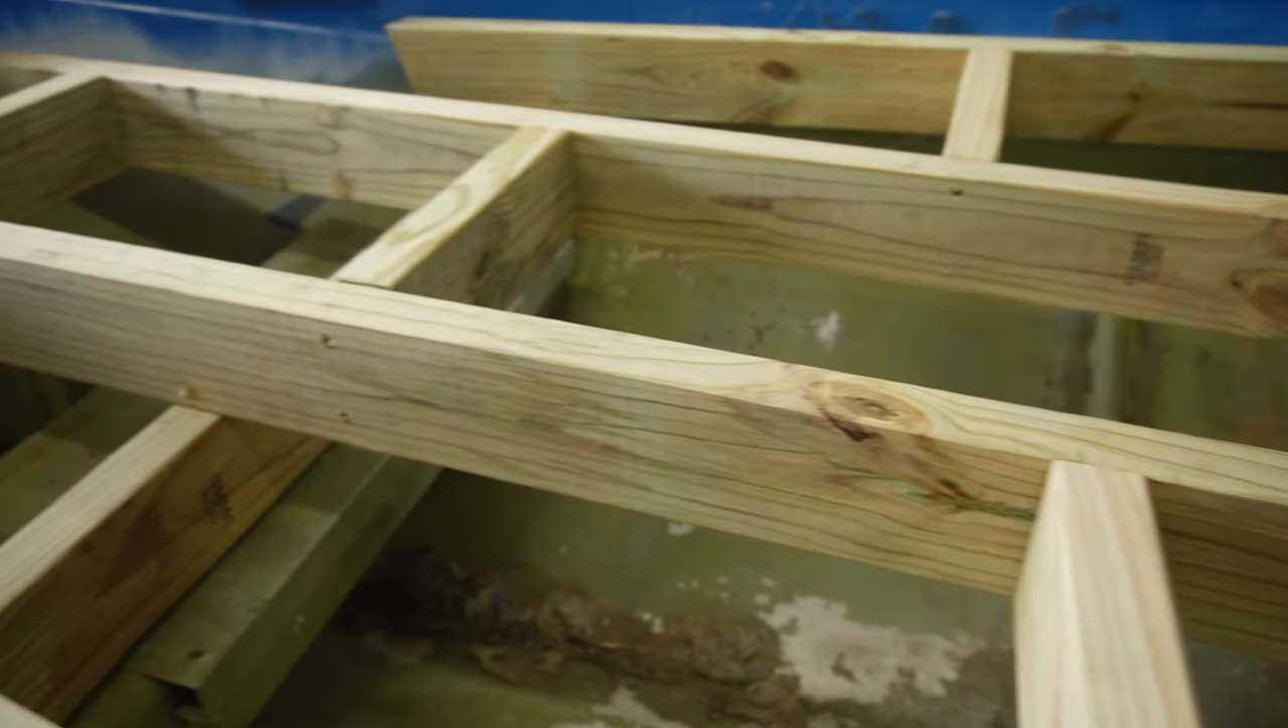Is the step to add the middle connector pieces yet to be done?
No.